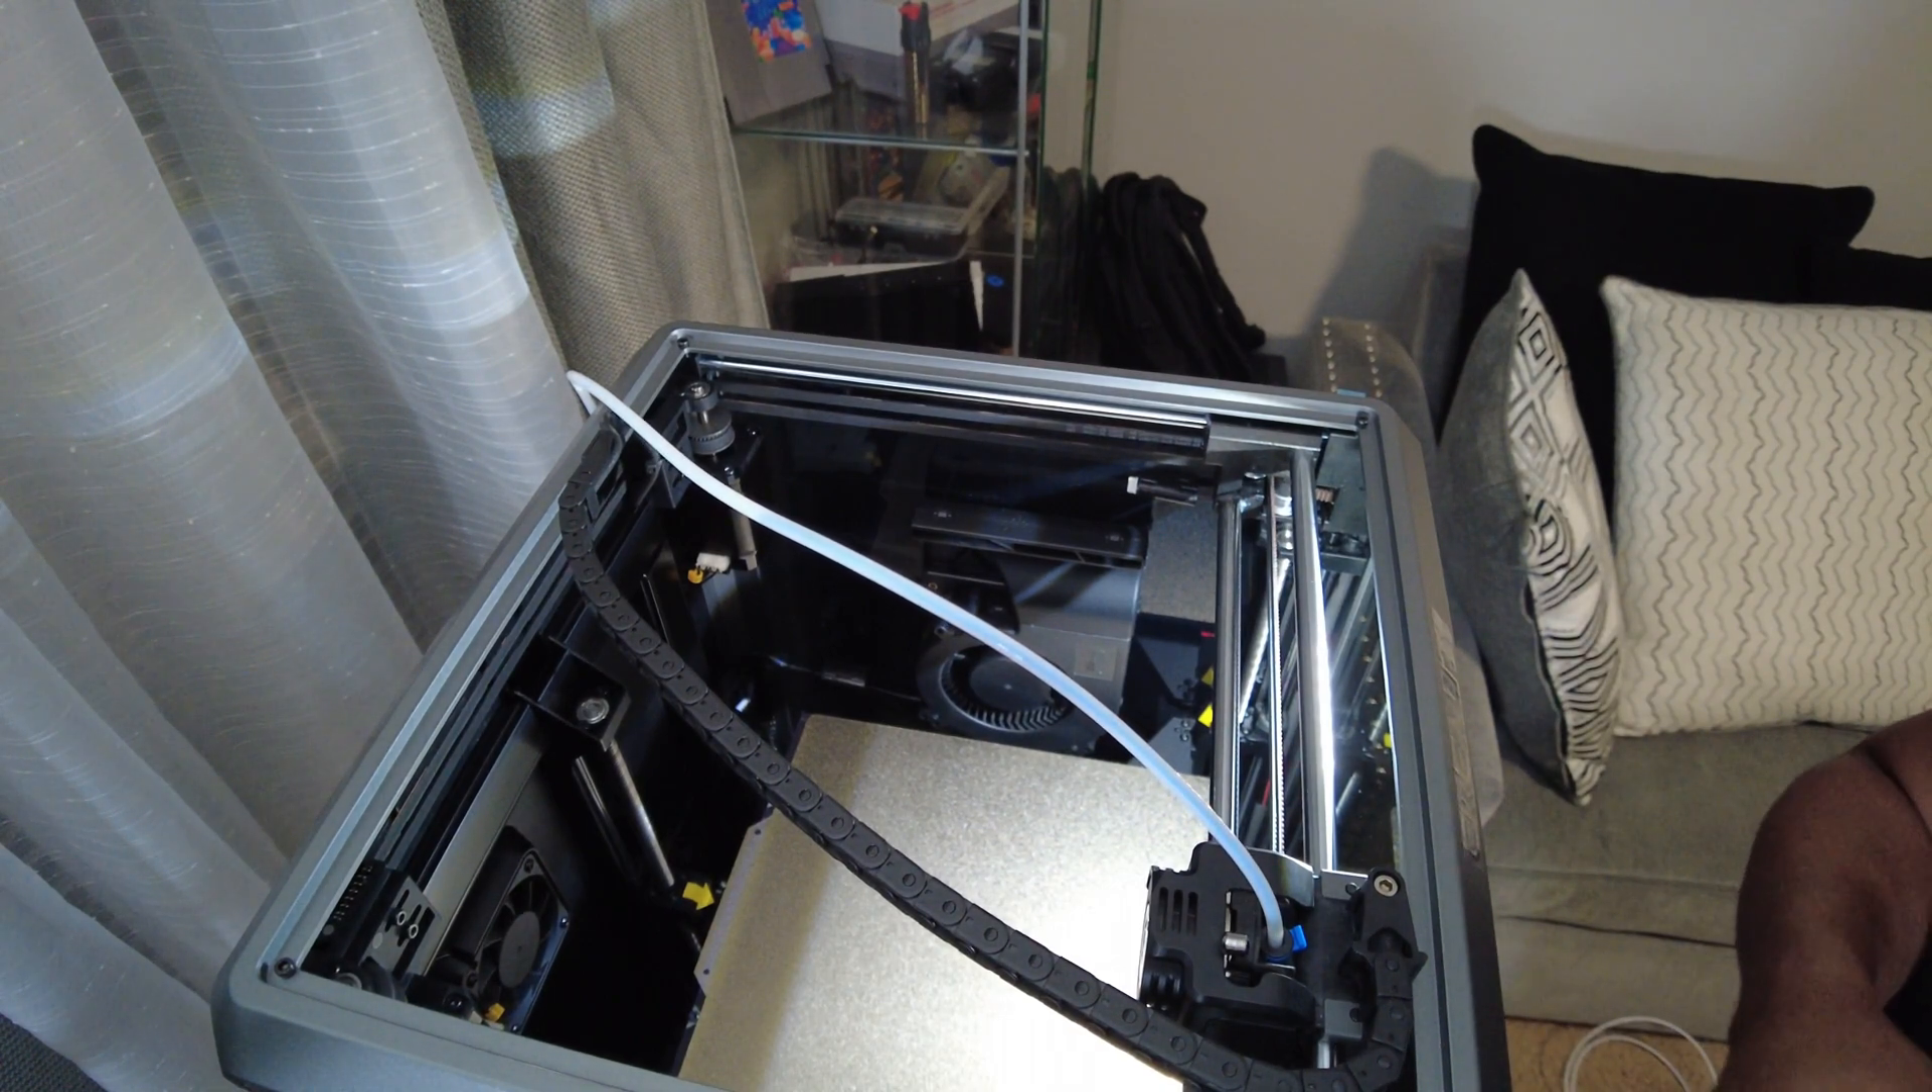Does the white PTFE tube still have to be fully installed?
No.